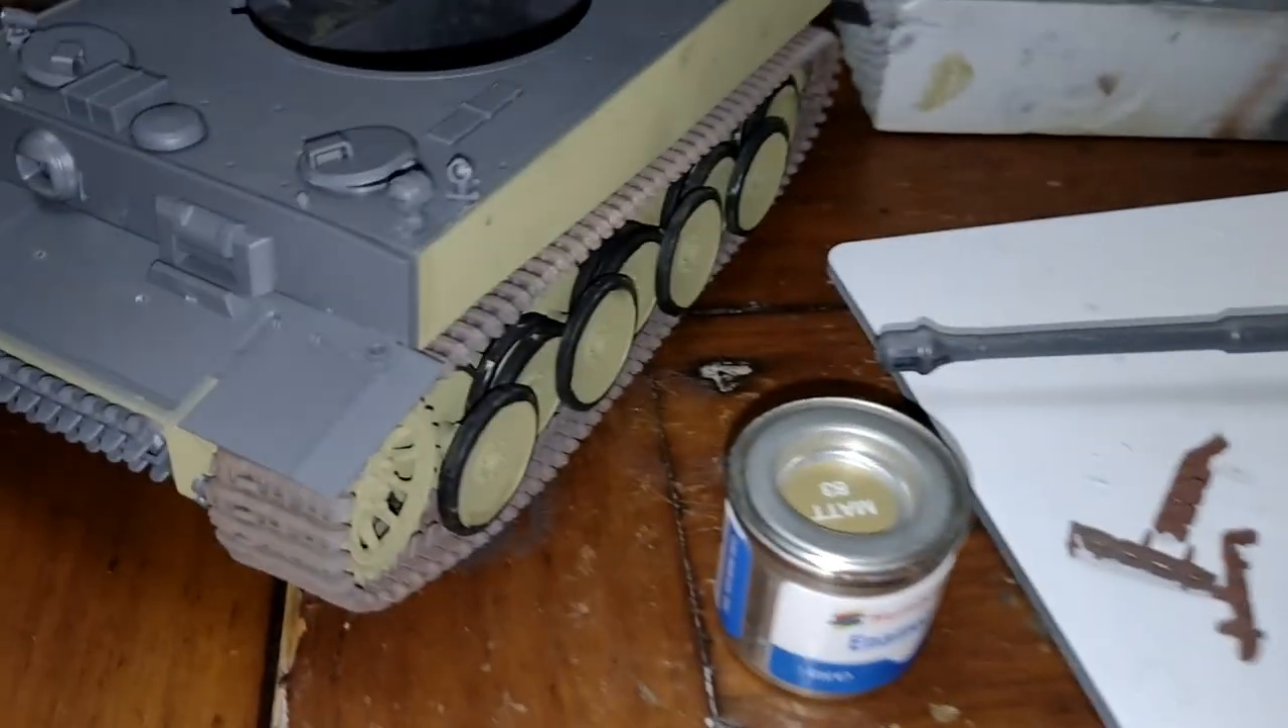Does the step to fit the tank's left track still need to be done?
No.